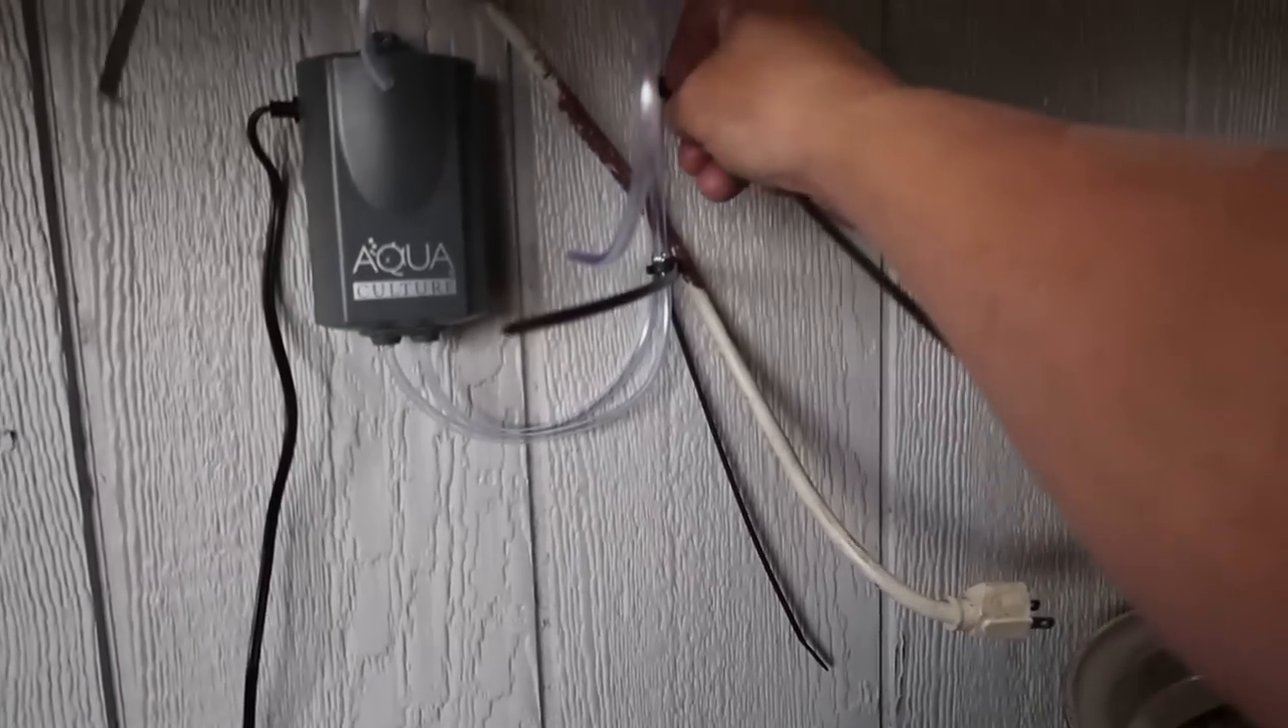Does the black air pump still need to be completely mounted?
No.